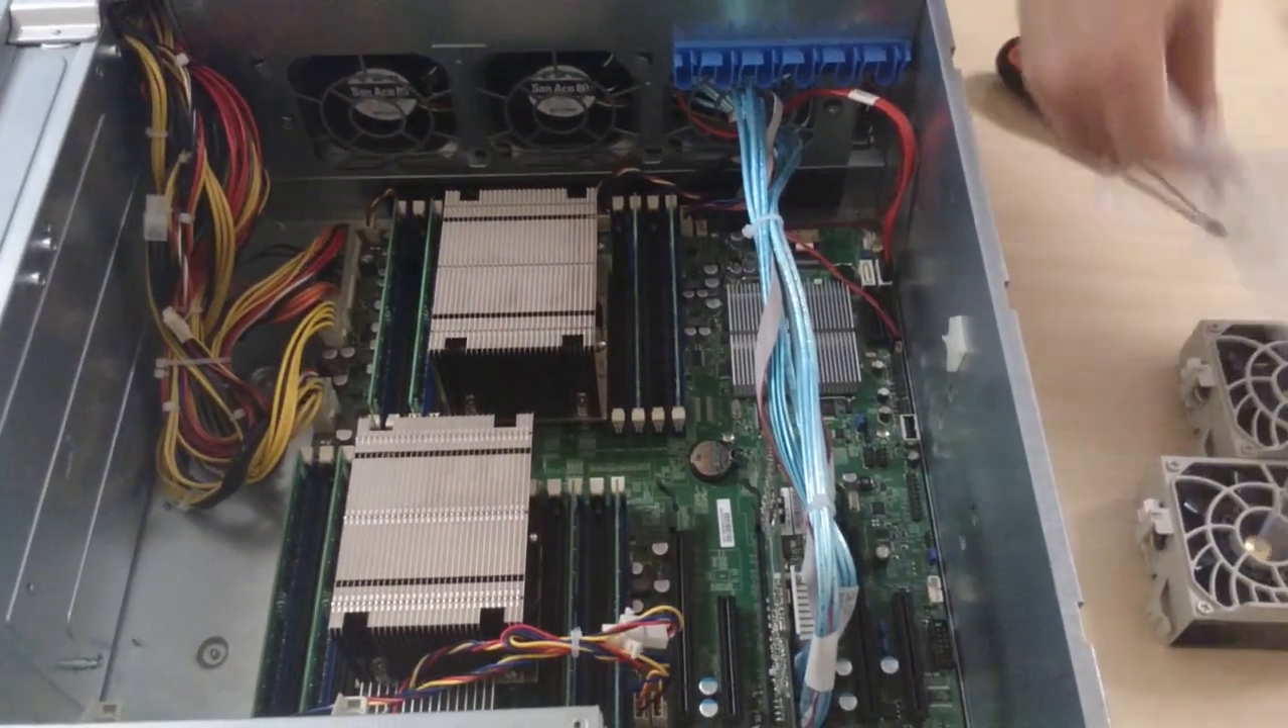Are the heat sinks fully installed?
Yes.